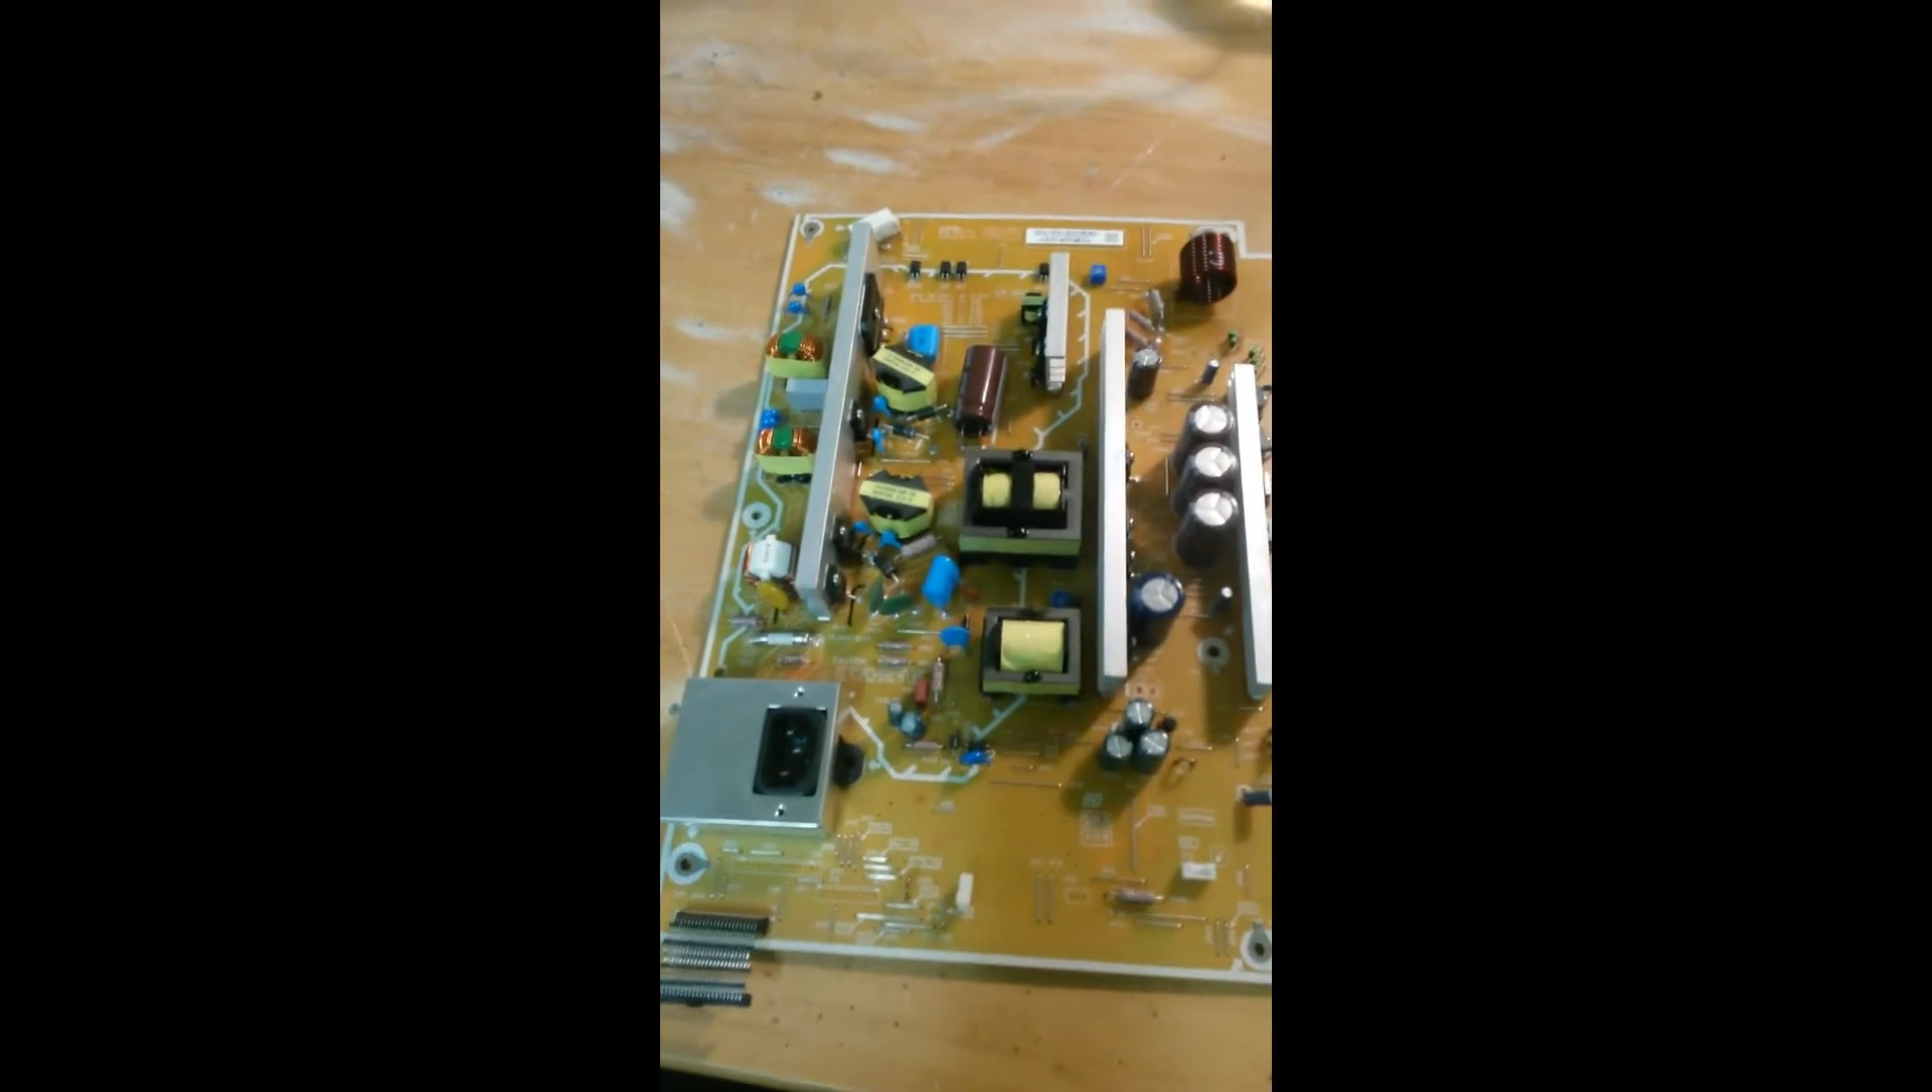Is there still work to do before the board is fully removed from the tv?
No.